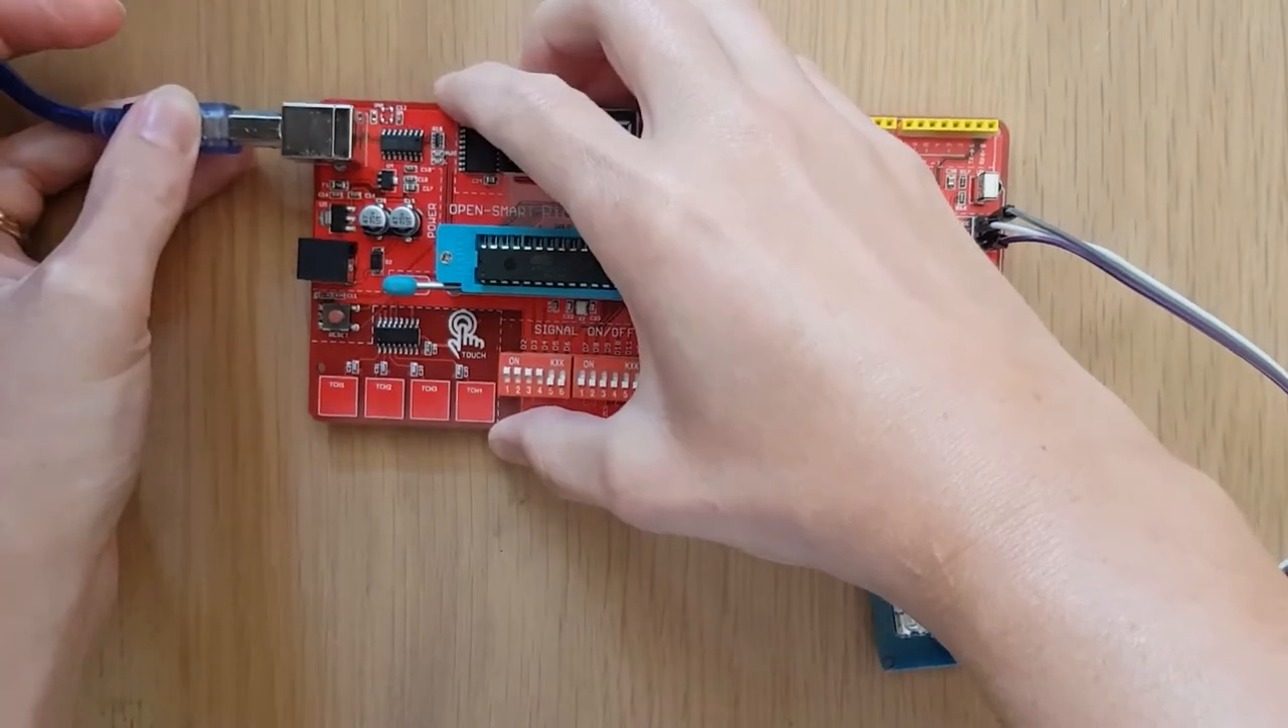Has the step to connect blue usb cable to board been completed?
No.